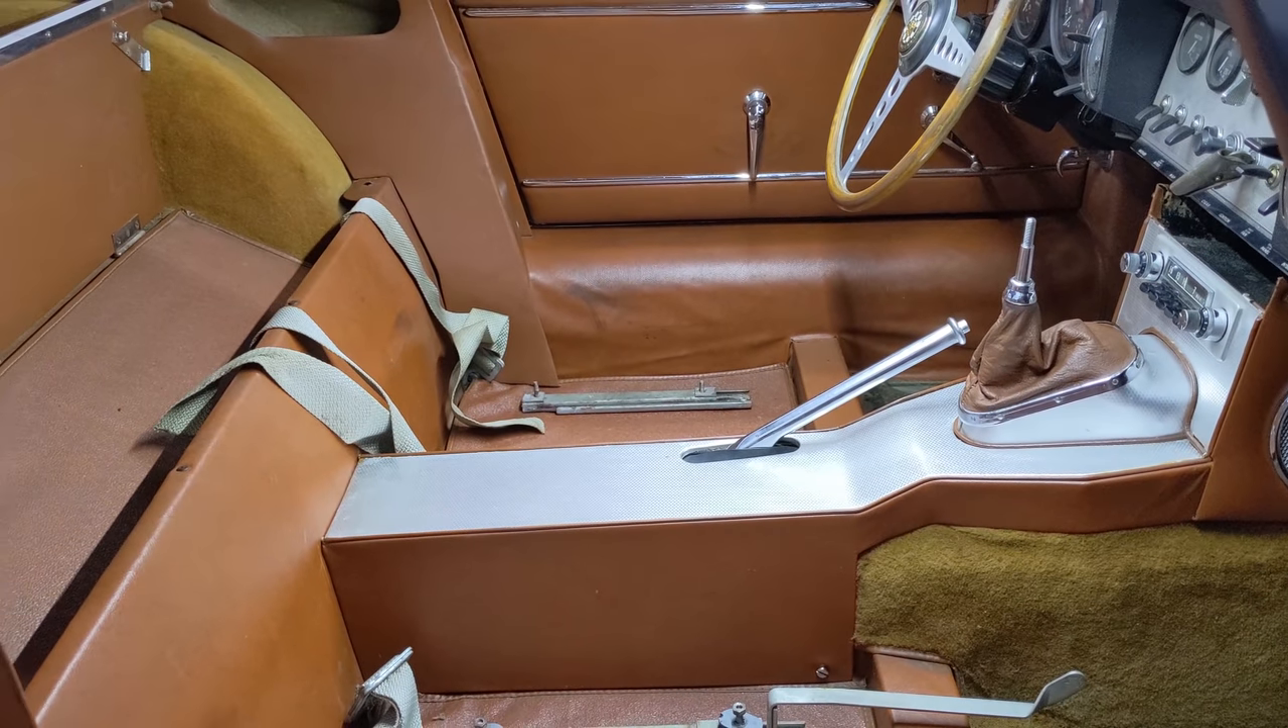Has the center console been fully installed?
Yes.